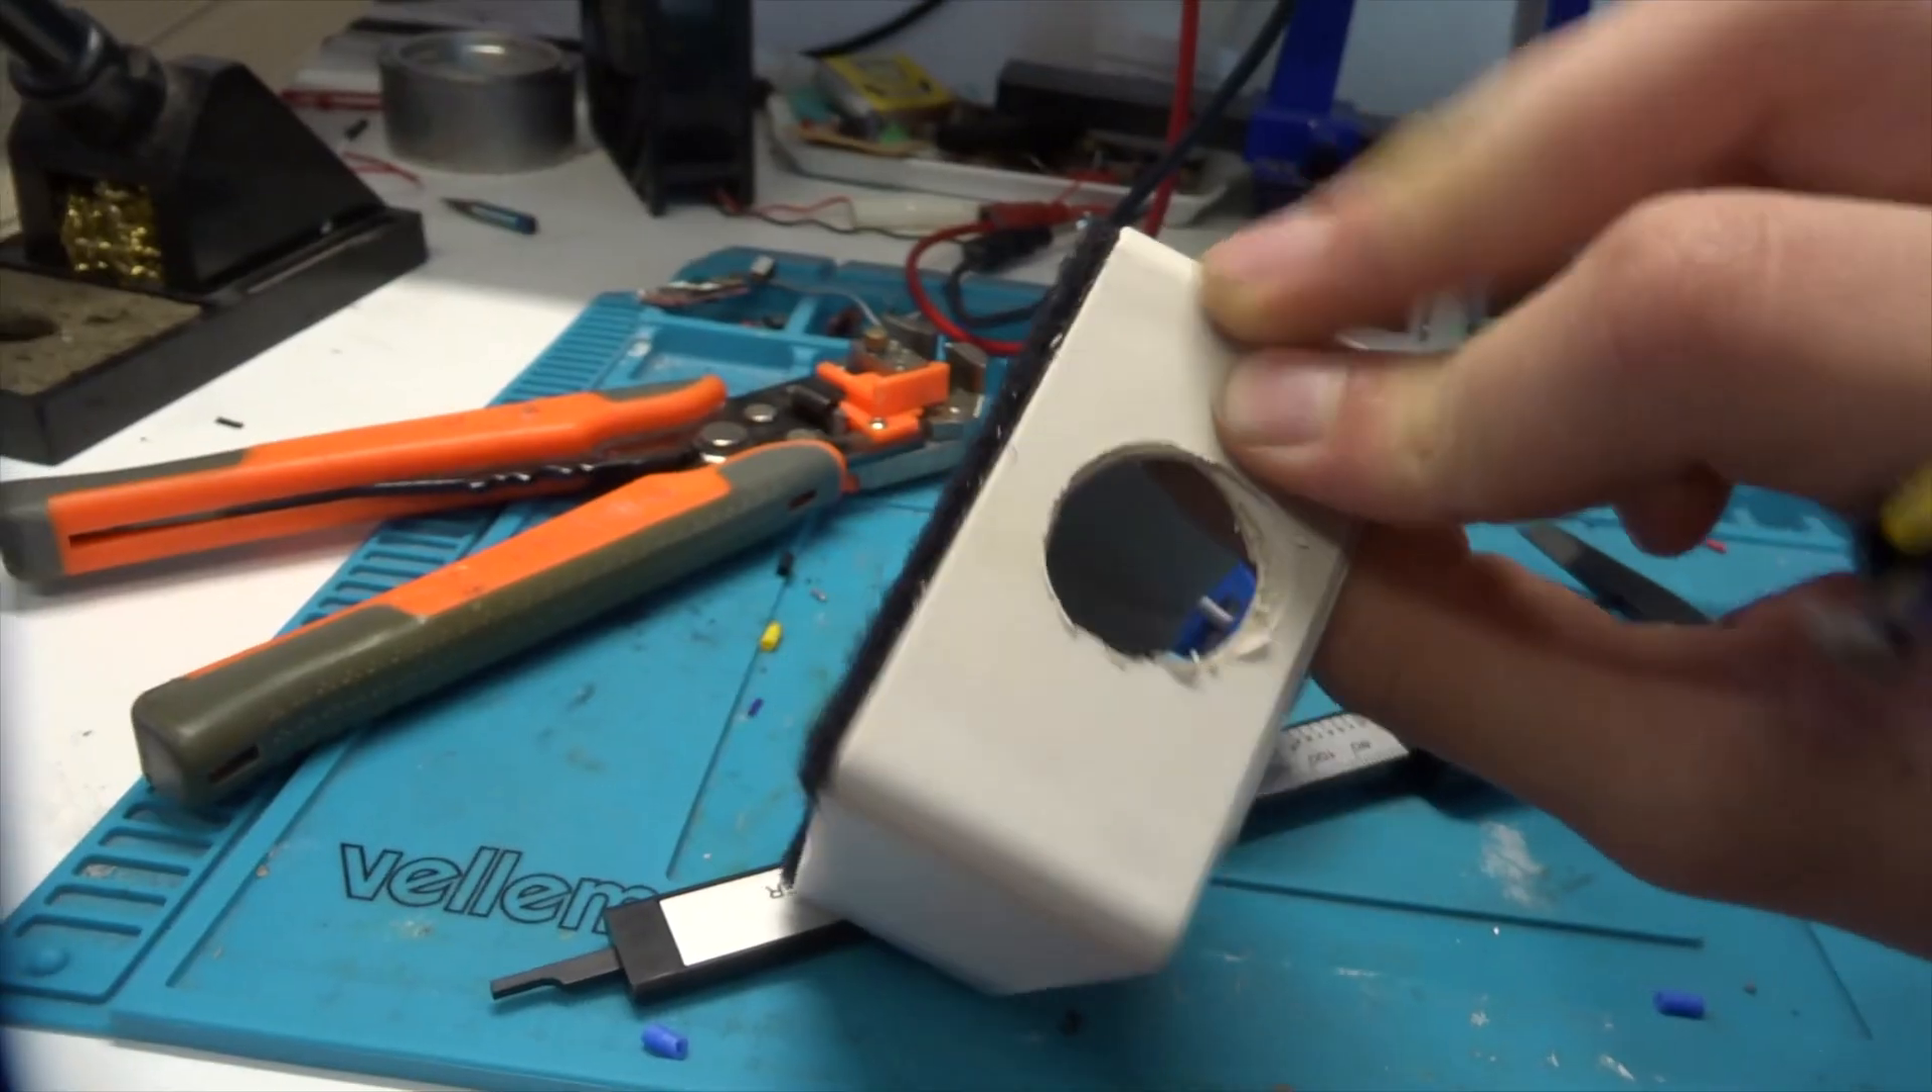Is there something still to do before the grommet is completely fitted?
Yes.